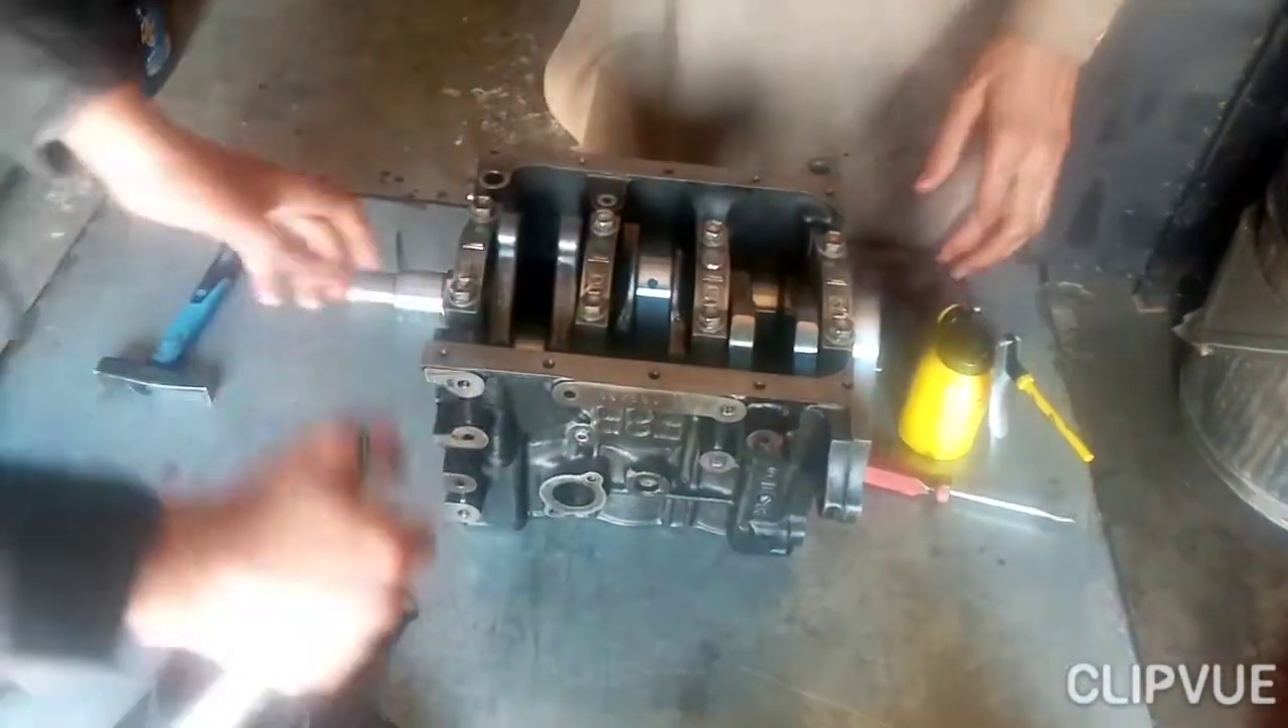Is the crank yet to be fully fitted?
No.